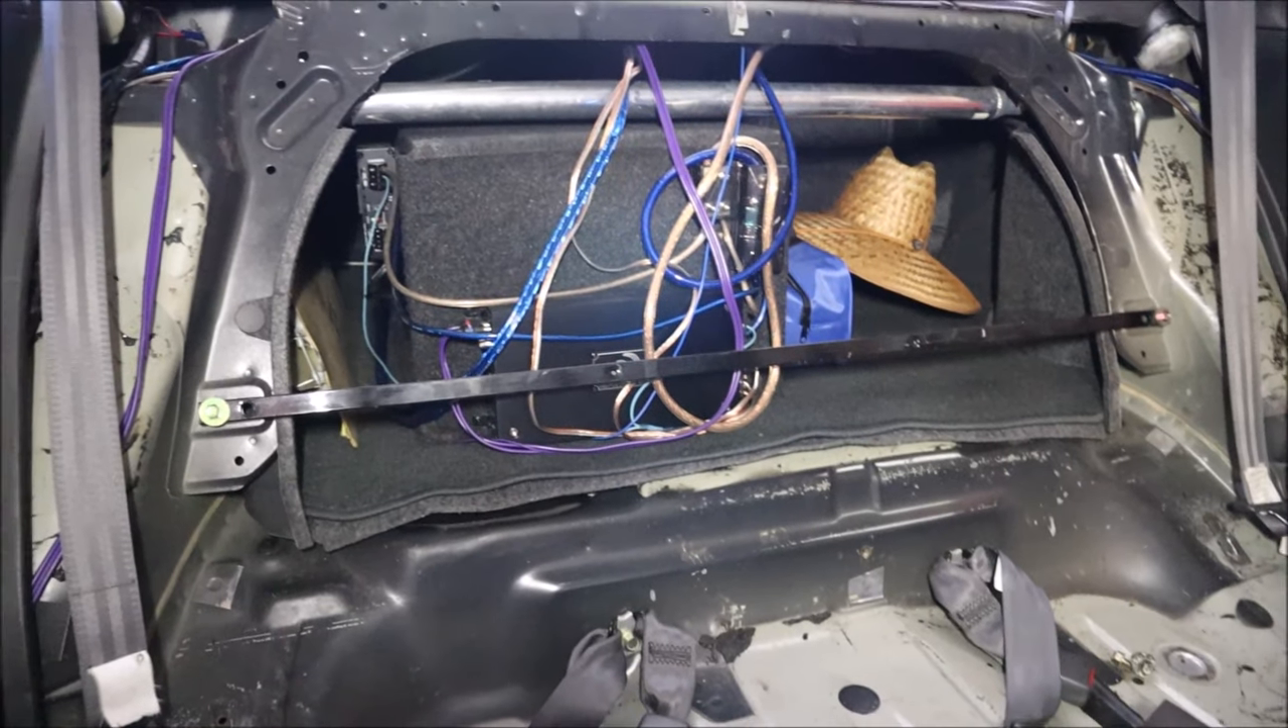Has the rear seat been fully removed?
Yes.